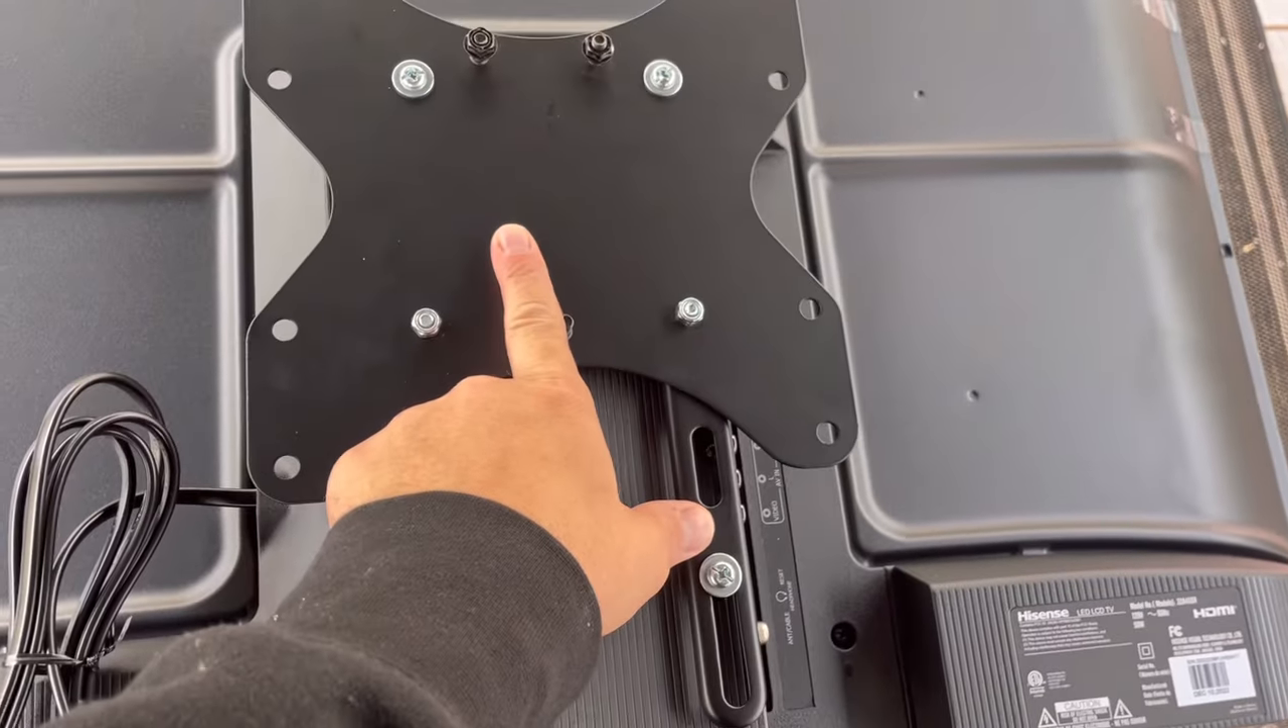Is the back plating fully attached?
Yes.